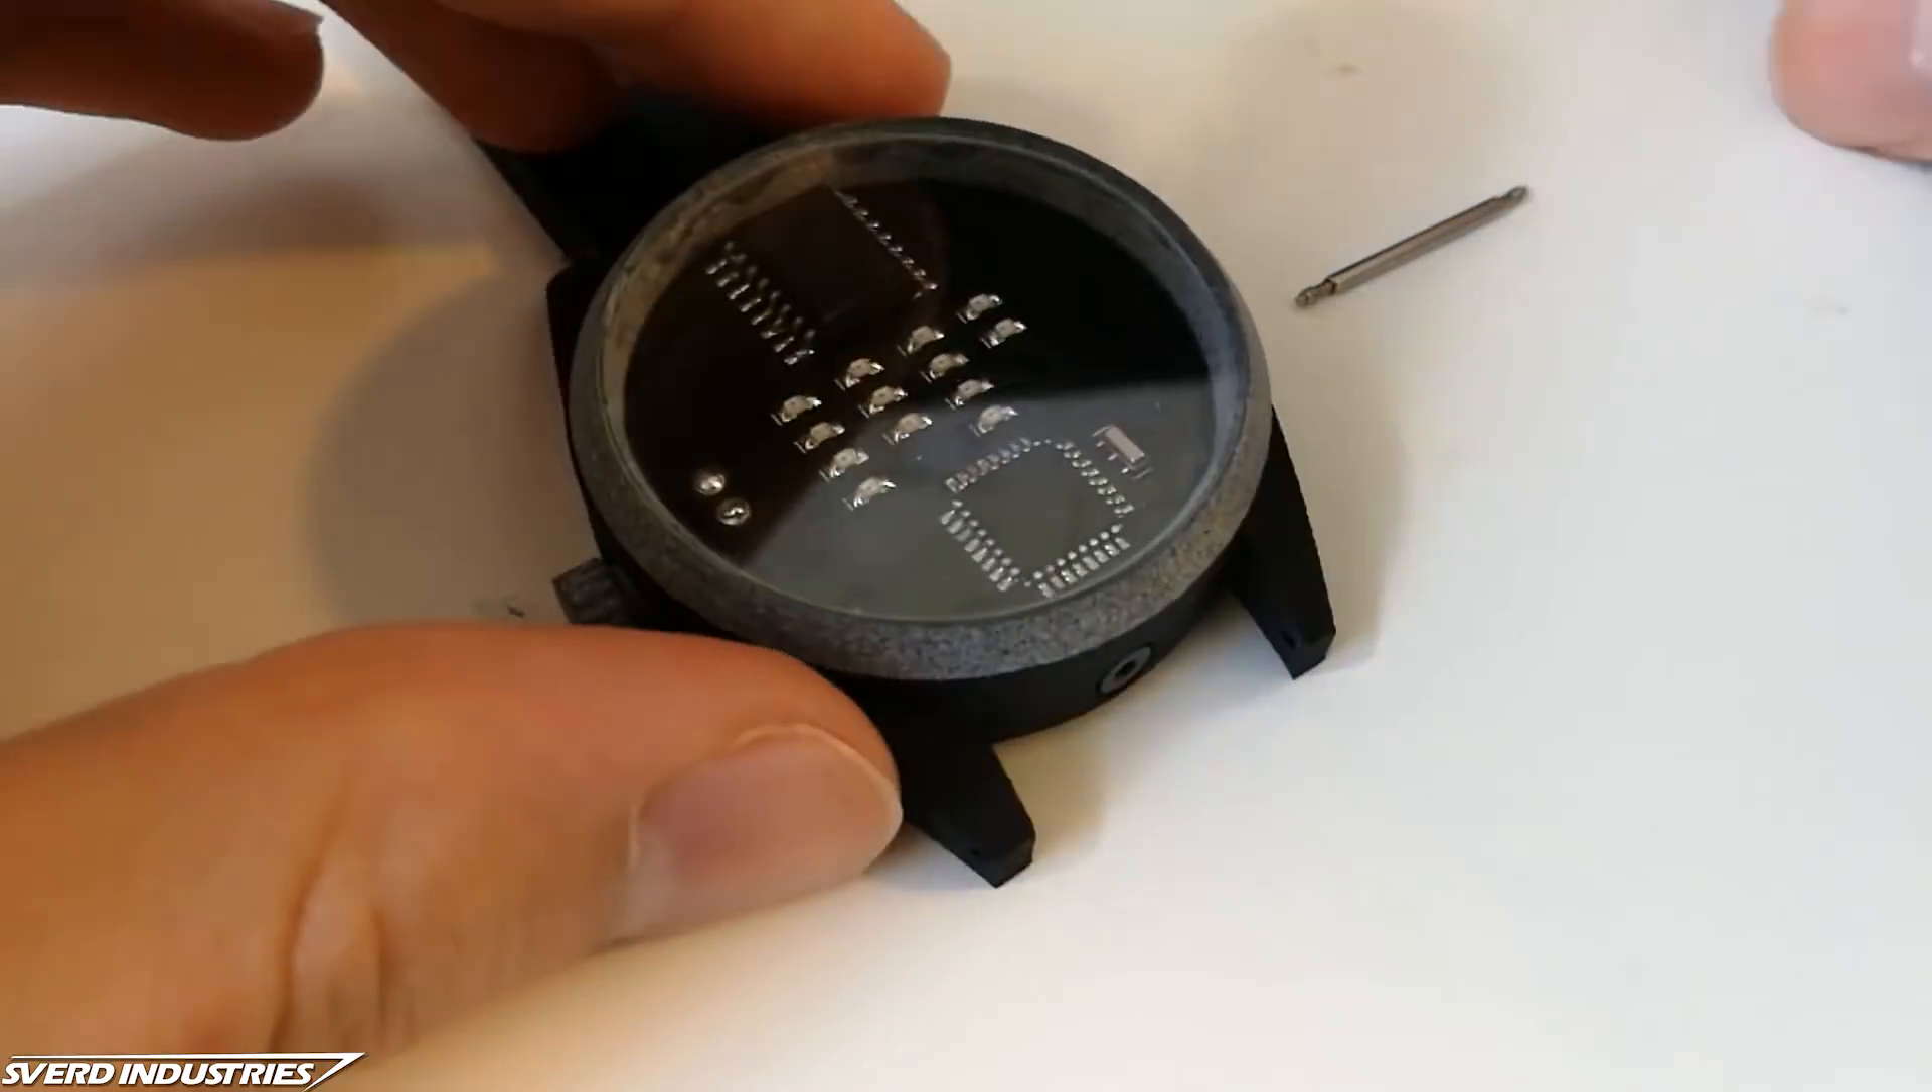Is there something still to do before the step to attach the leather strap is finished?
Yes.